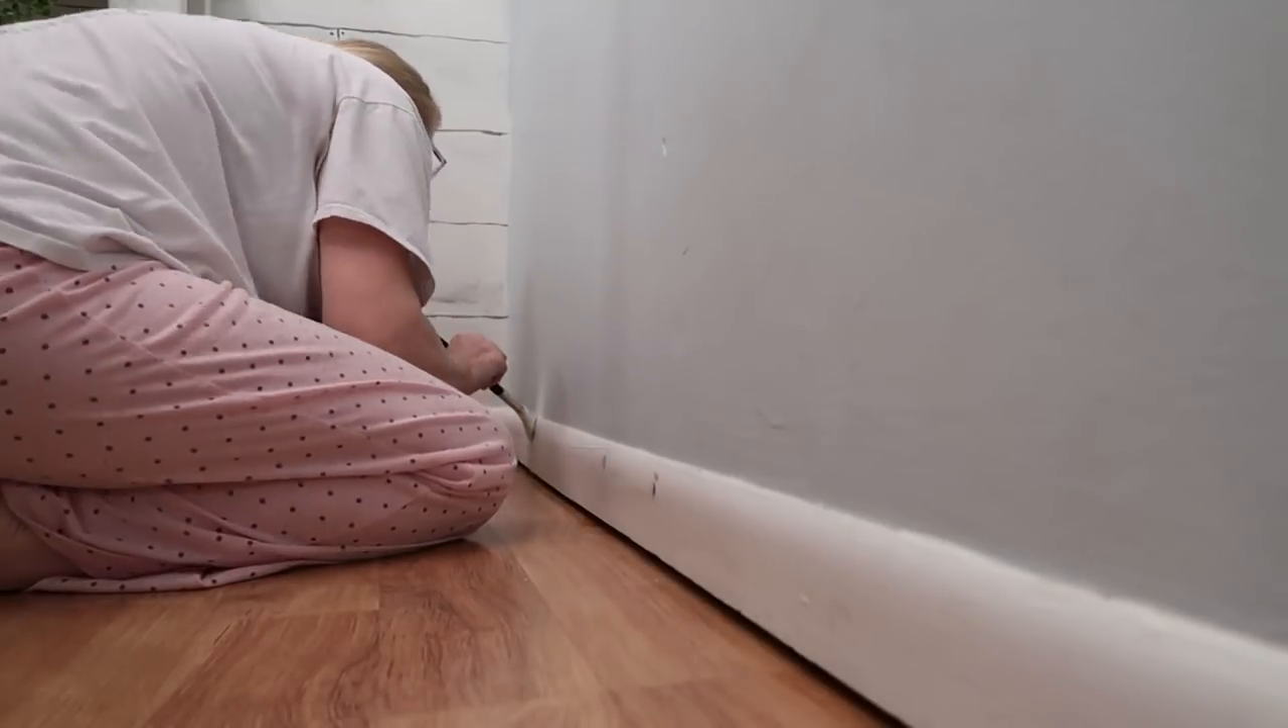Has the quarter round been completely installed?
No.